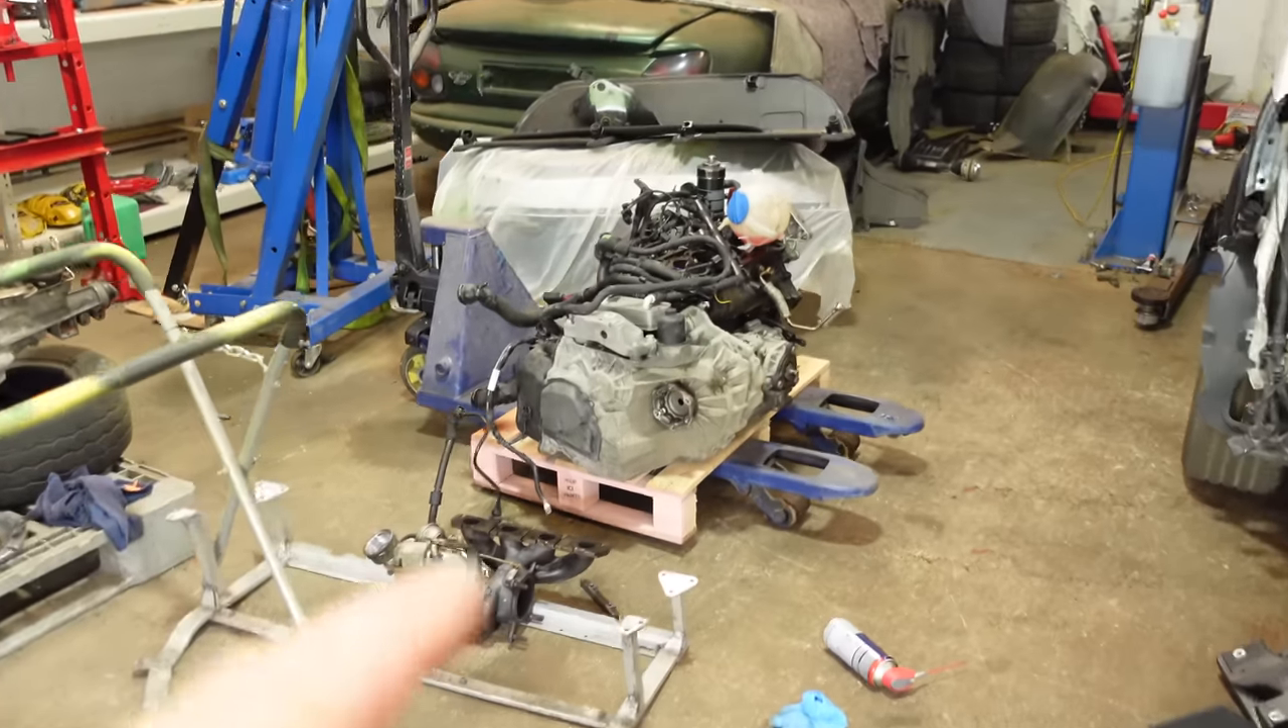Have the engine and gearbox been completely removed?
Yes.